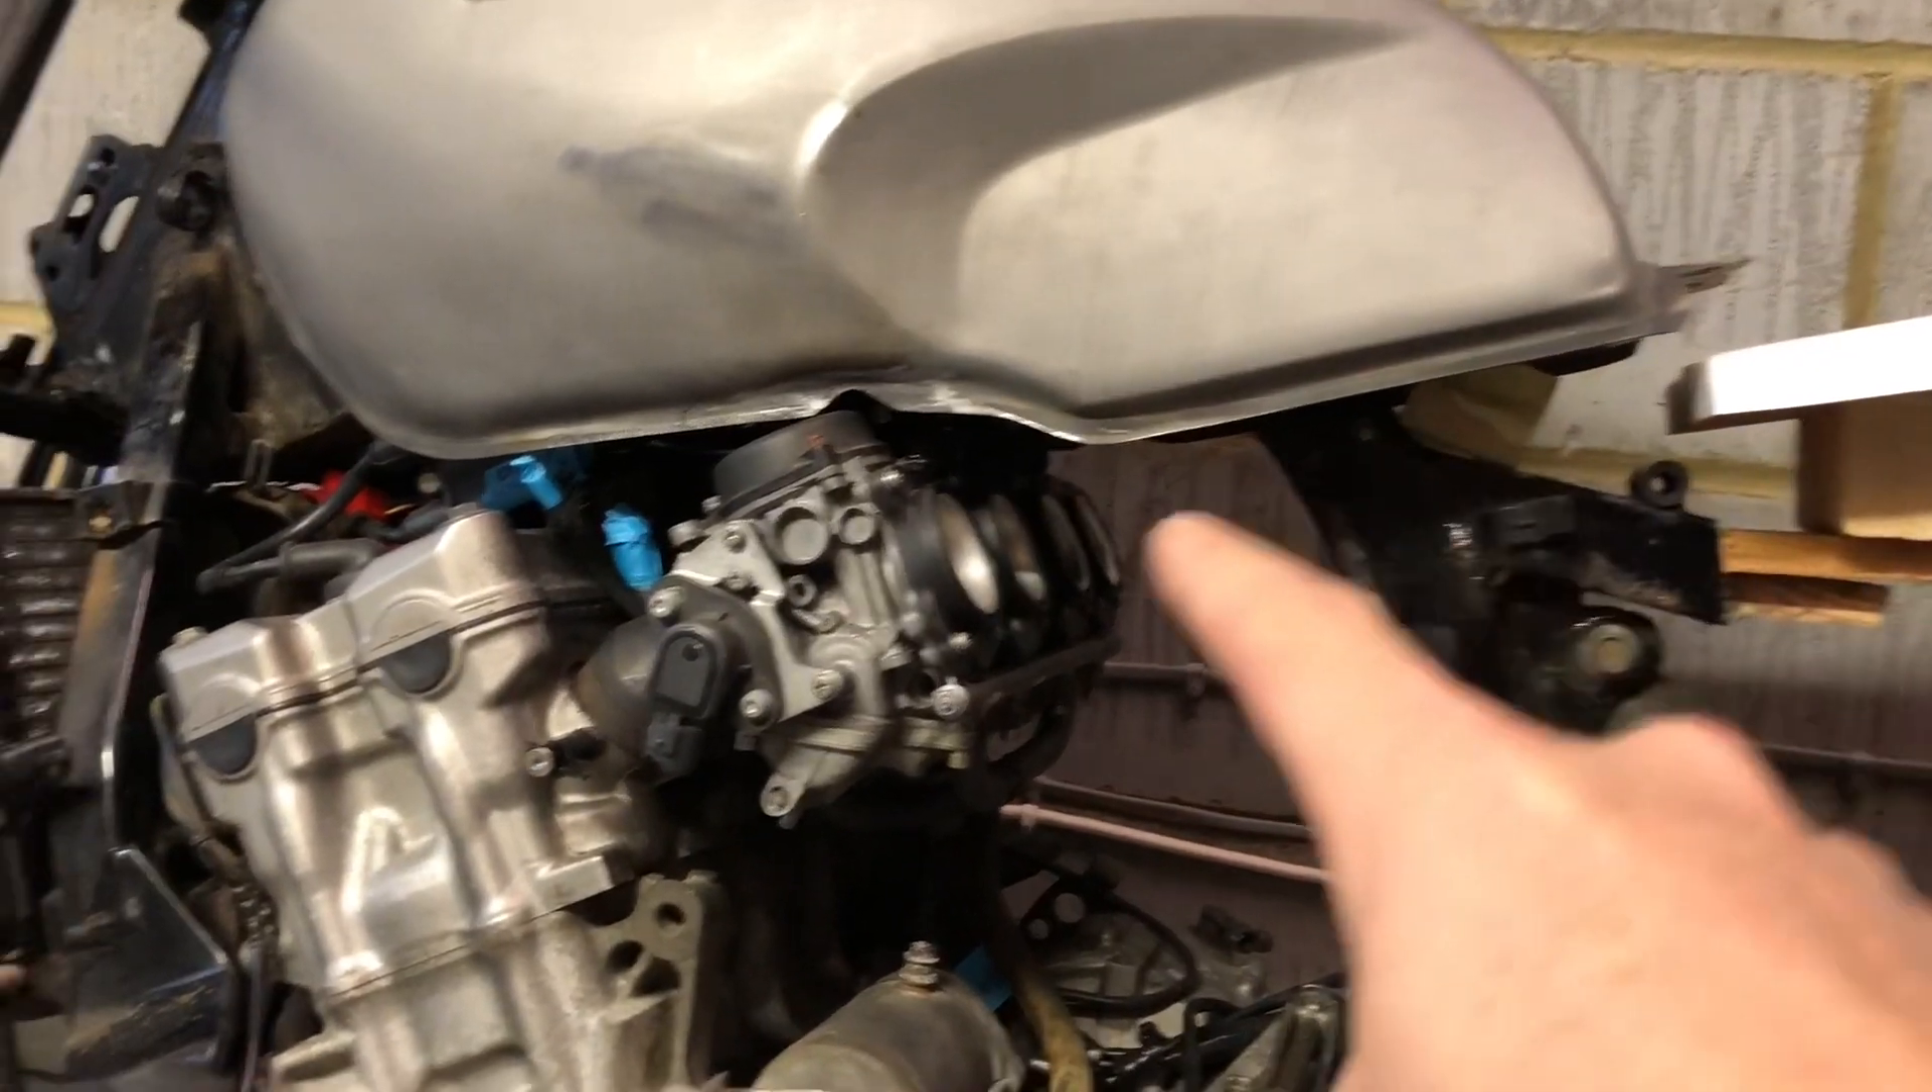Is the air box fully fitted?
No.